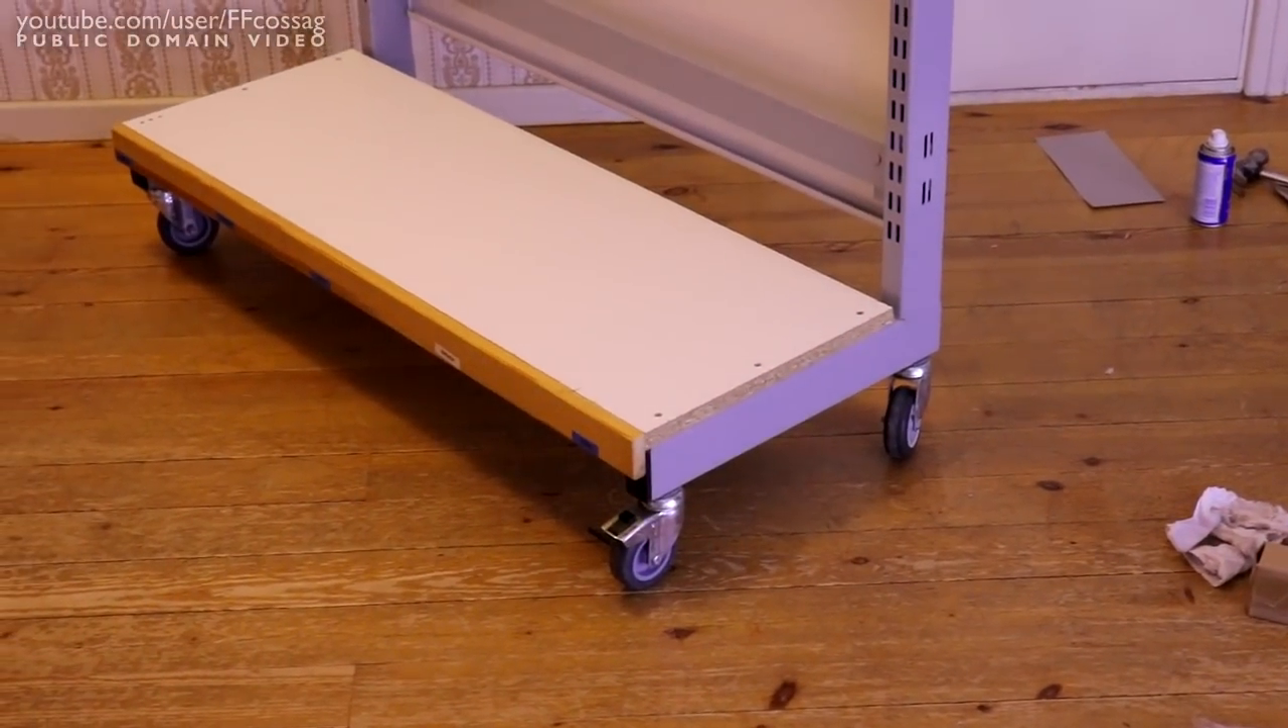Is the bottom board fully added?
Yes.